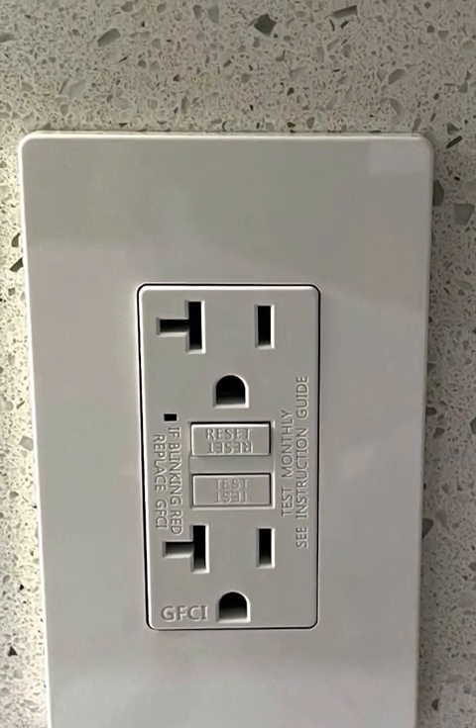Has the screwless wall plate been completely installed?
Yes.